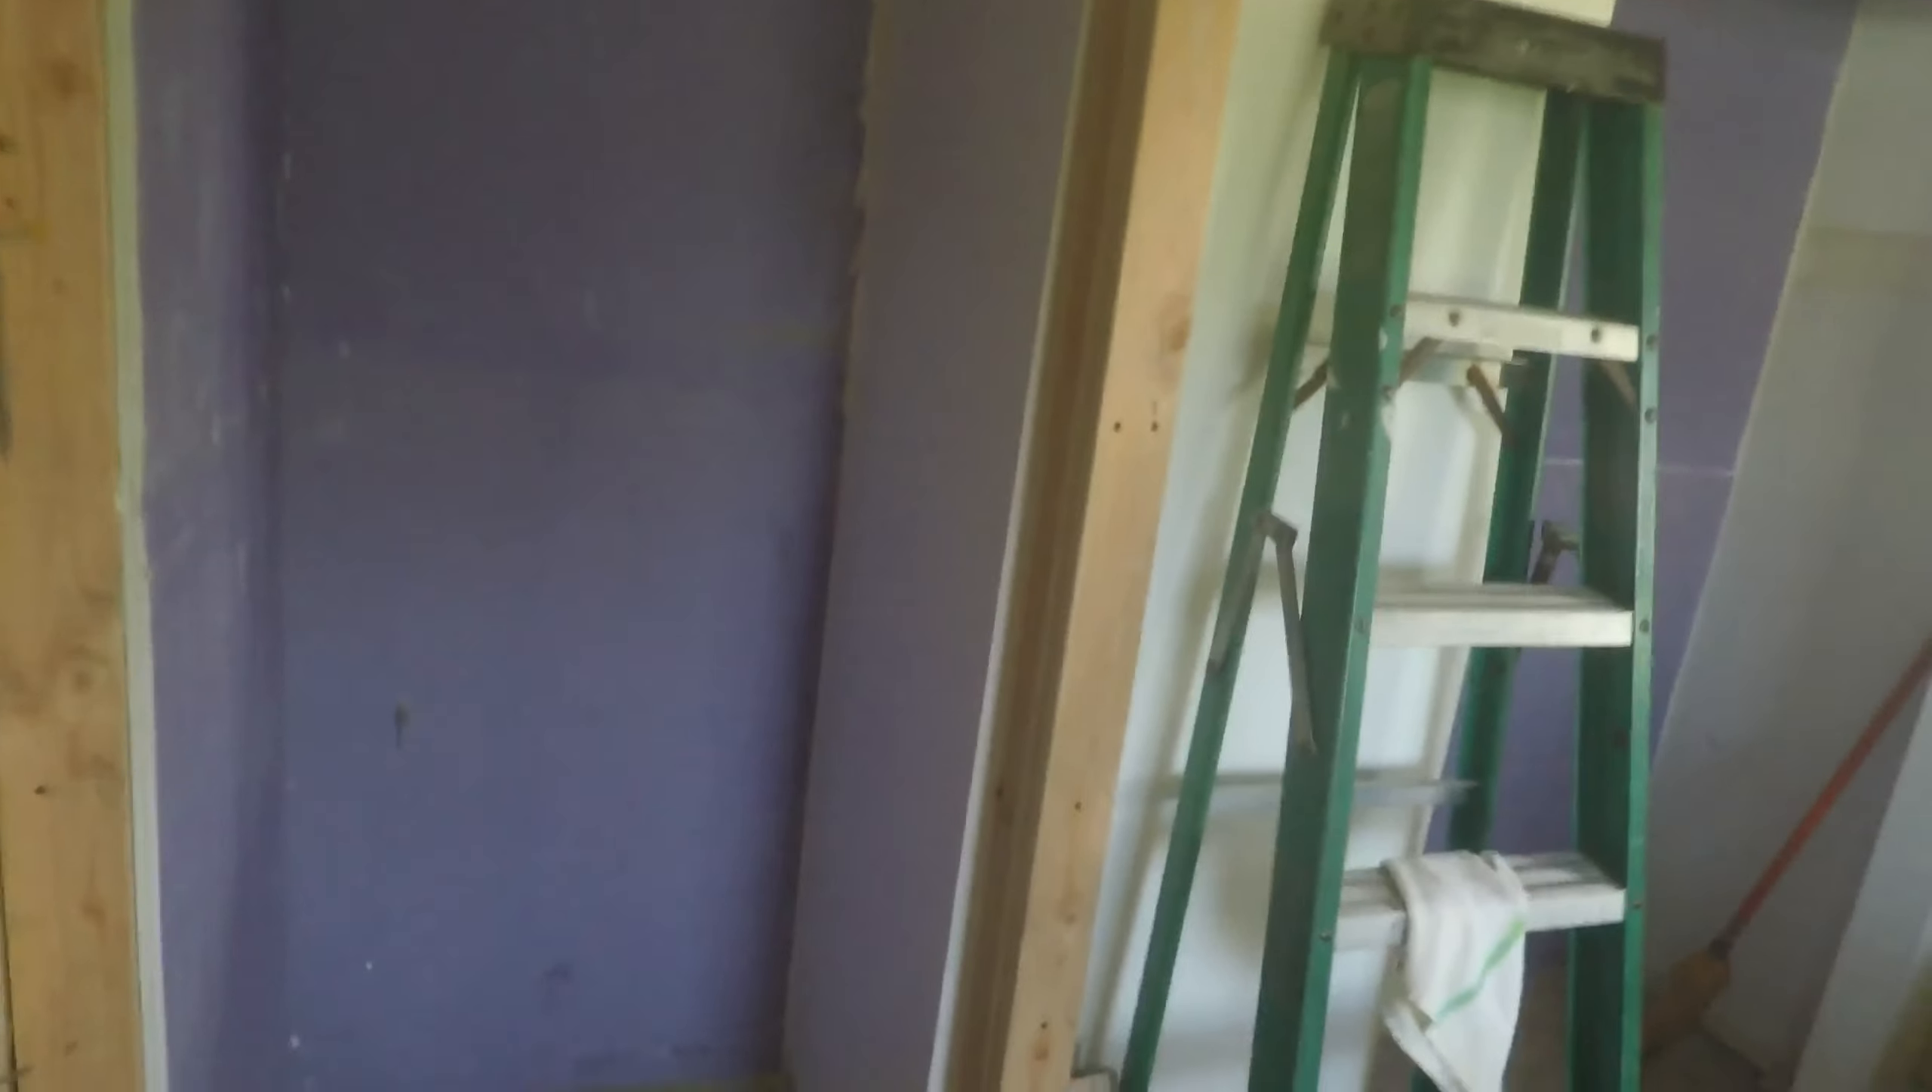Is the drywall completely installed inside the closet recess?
Yes.